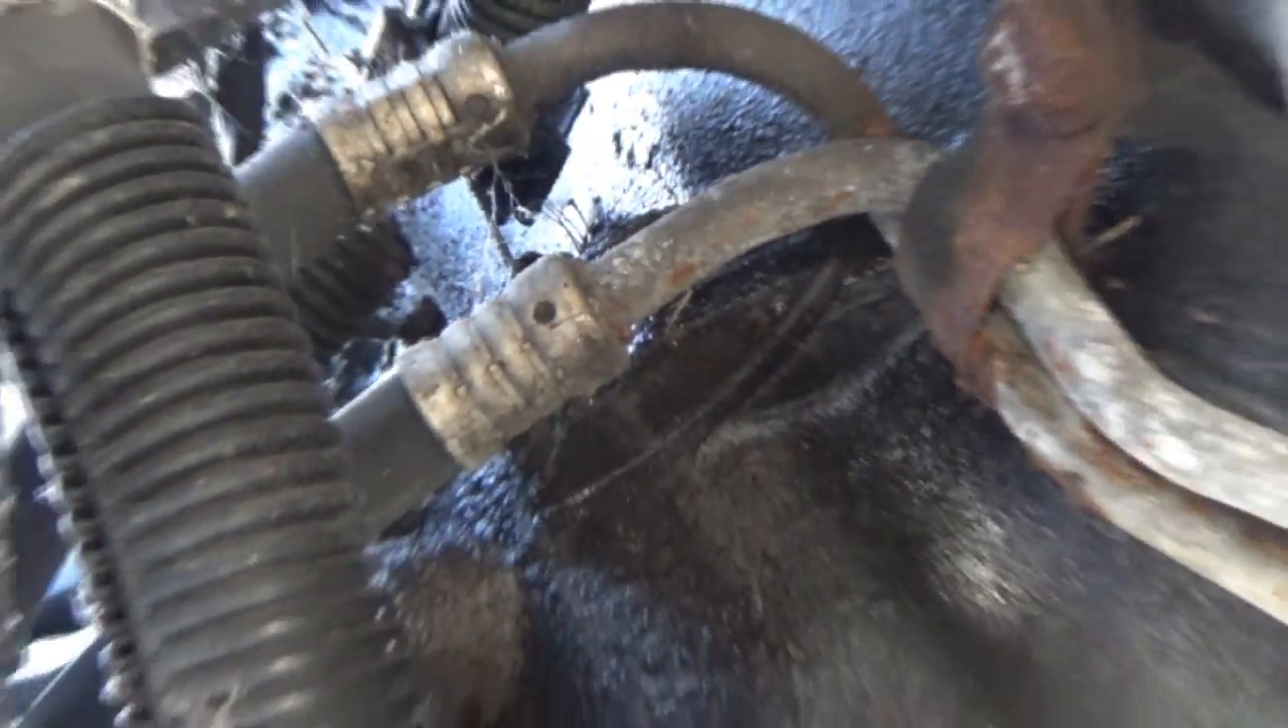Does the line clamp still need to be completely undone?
Yes.